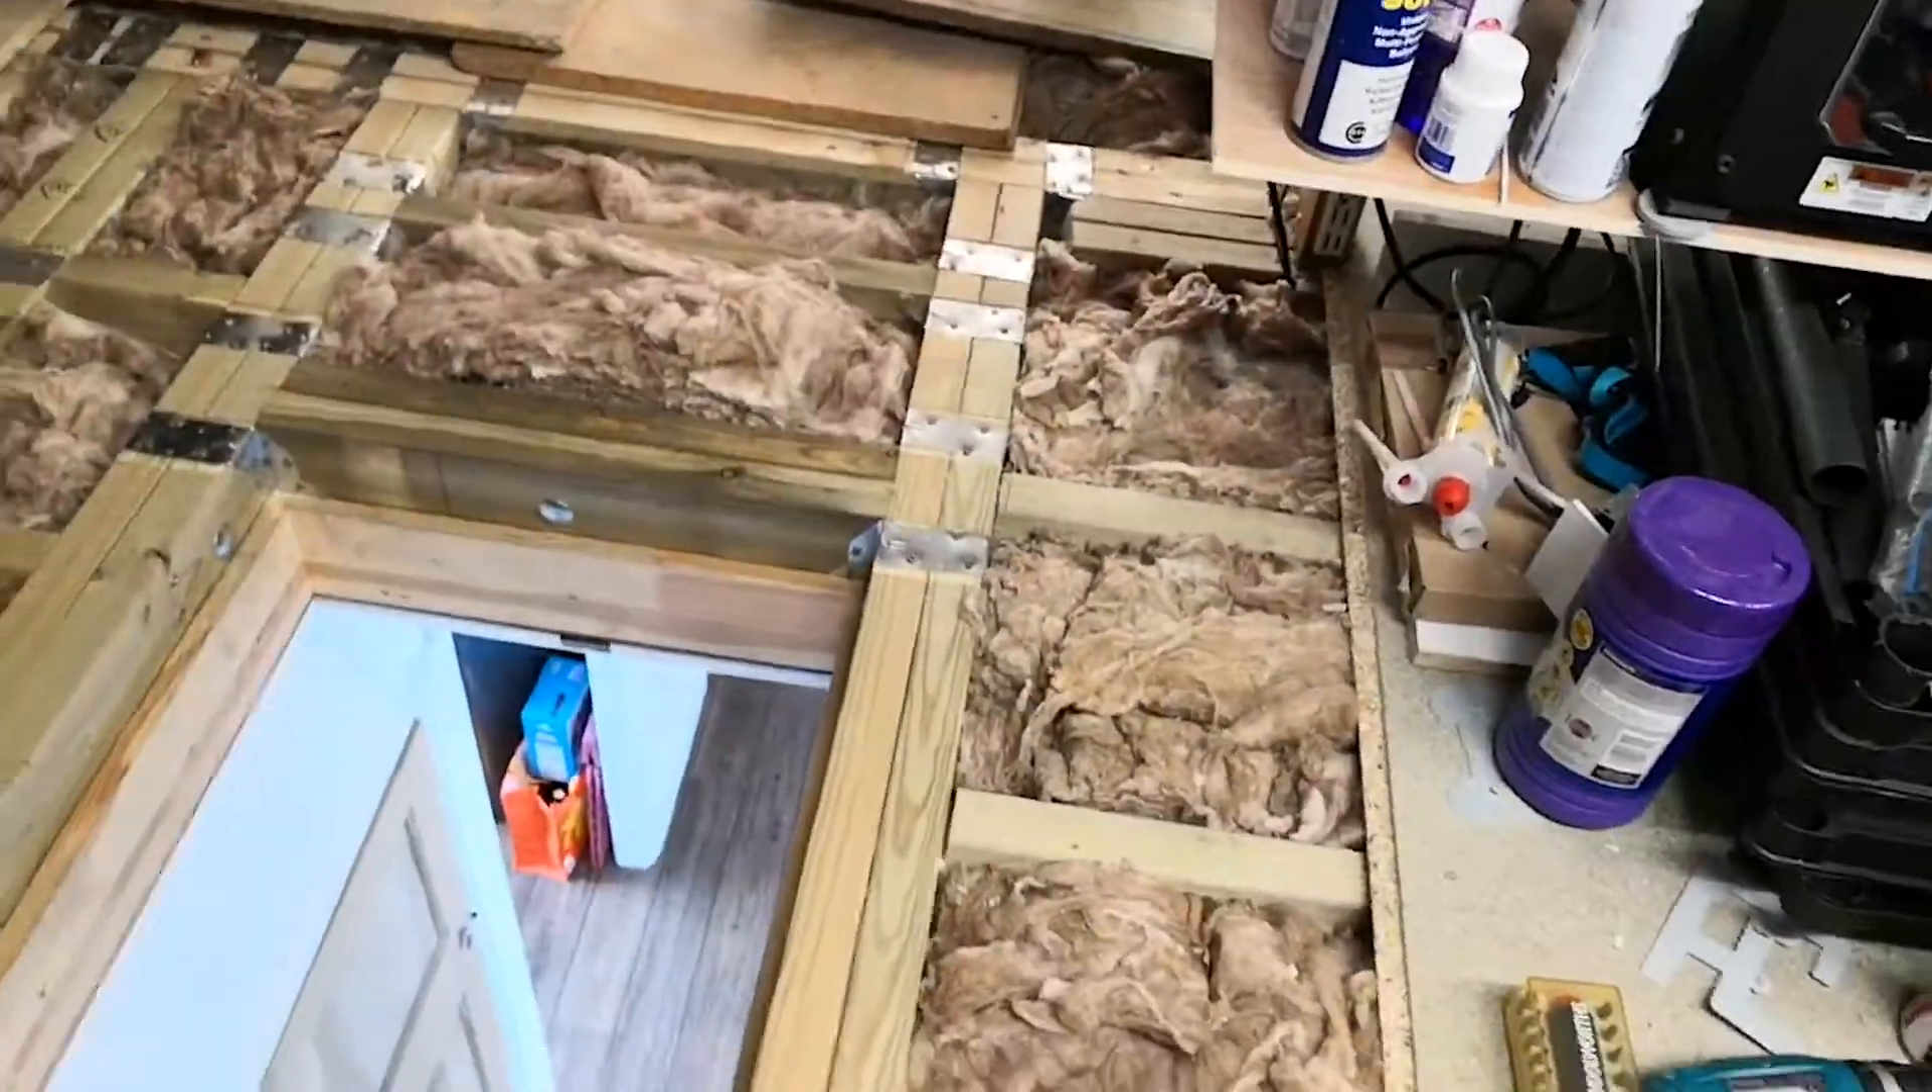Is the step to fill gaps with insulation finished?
Yes.